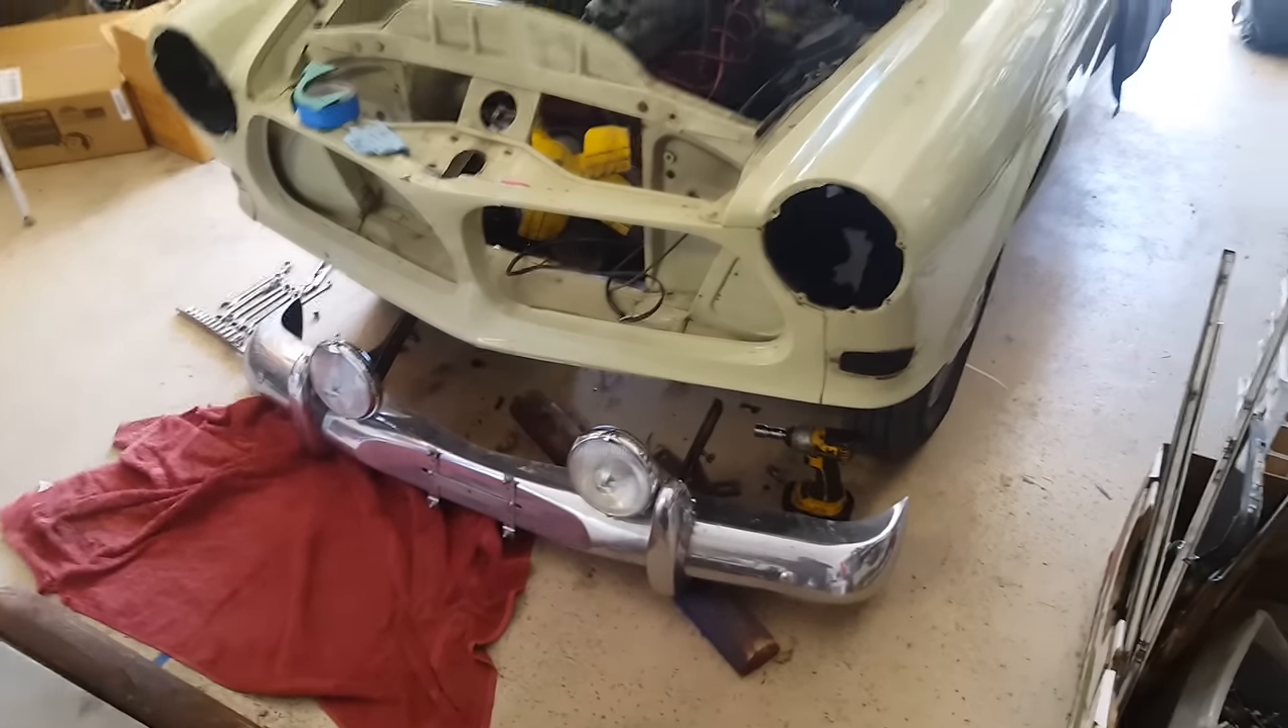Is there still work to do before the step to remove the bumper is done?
No.